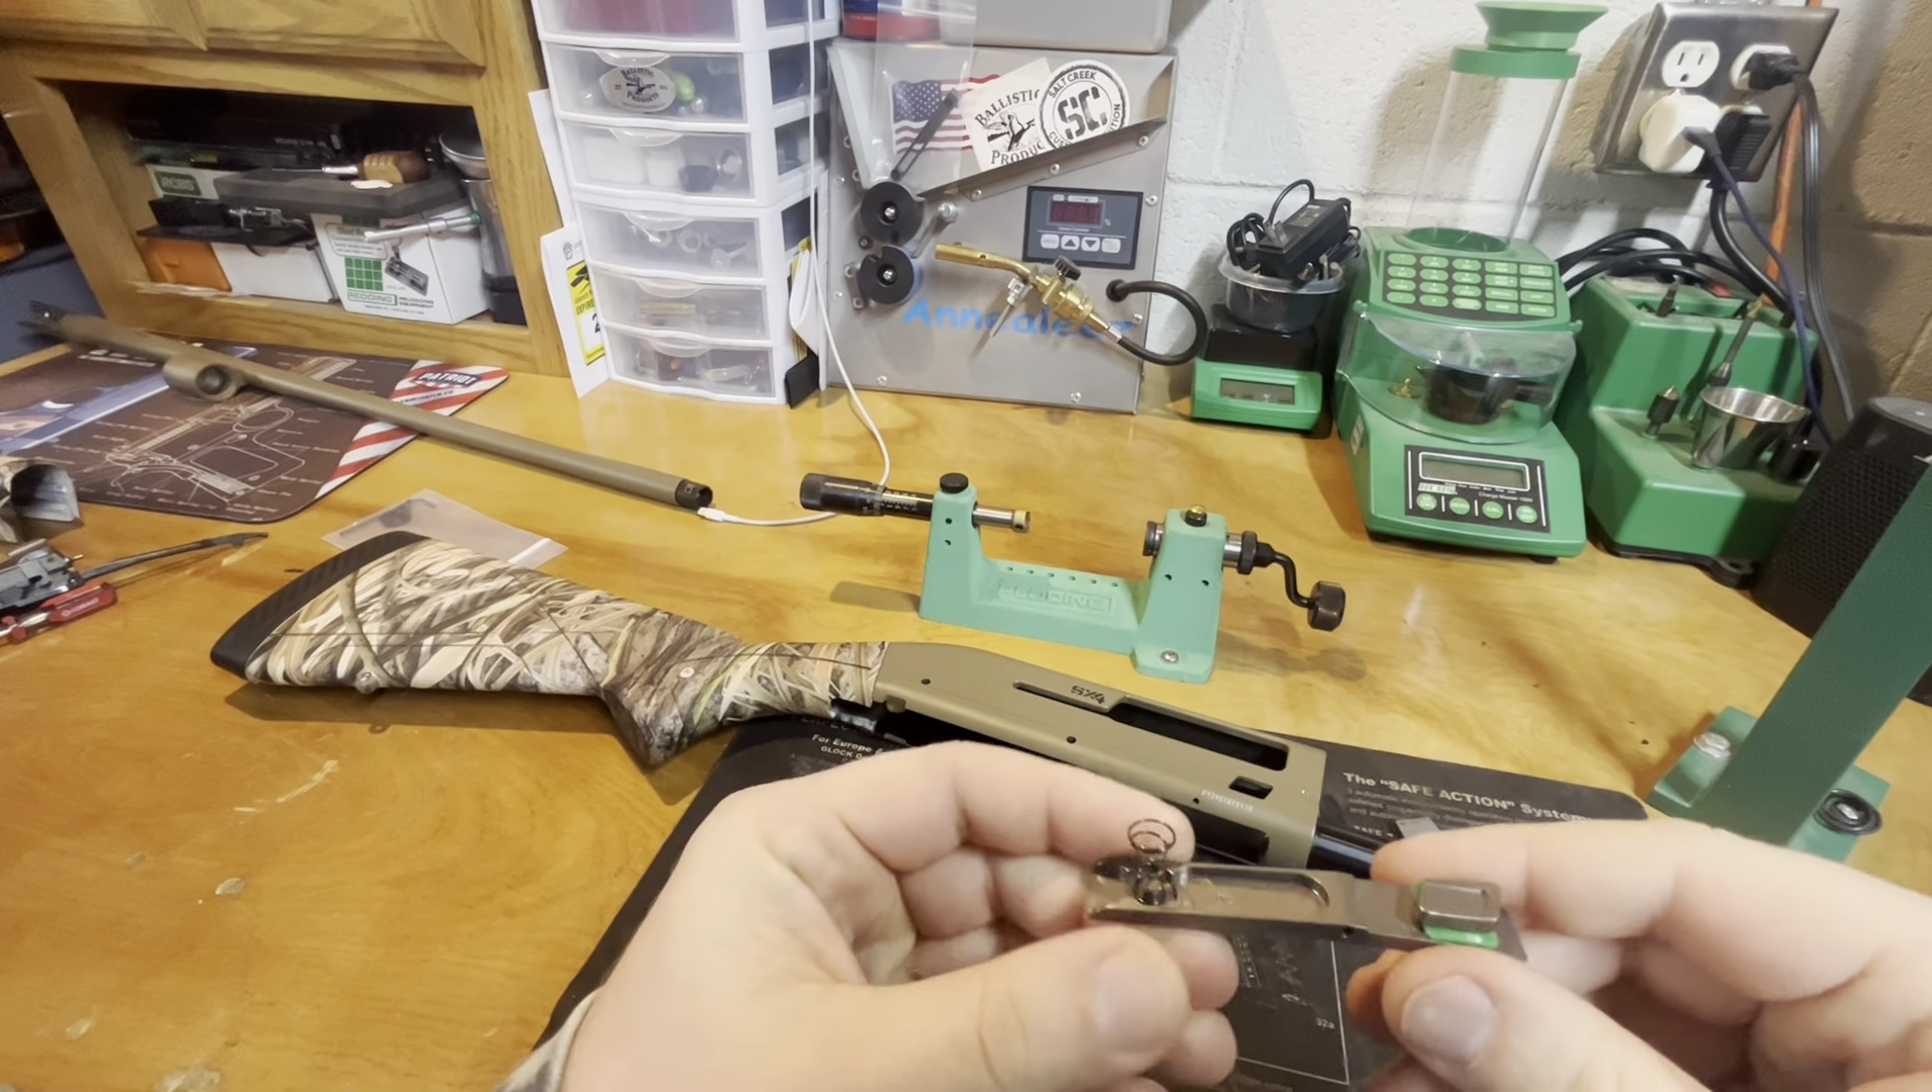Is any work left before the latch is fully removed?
No.